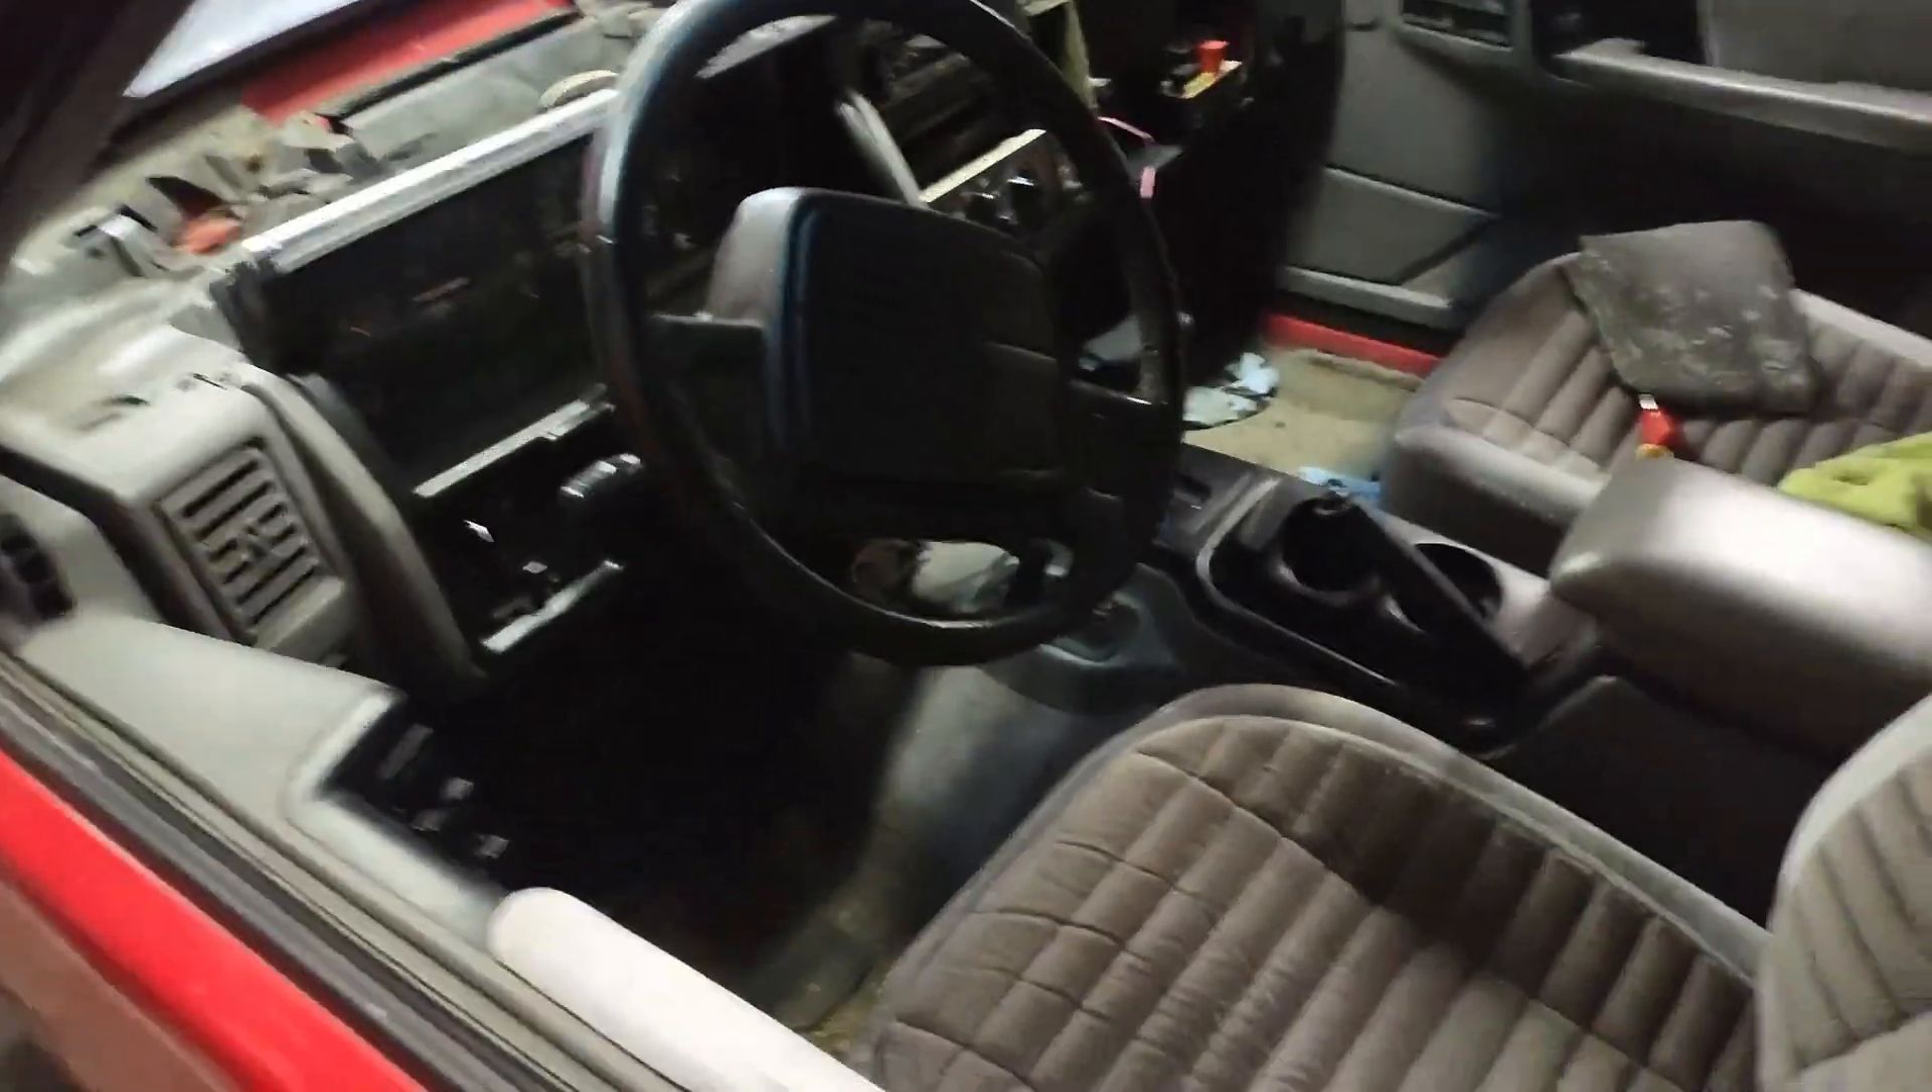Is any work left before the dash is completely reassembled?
Yes.